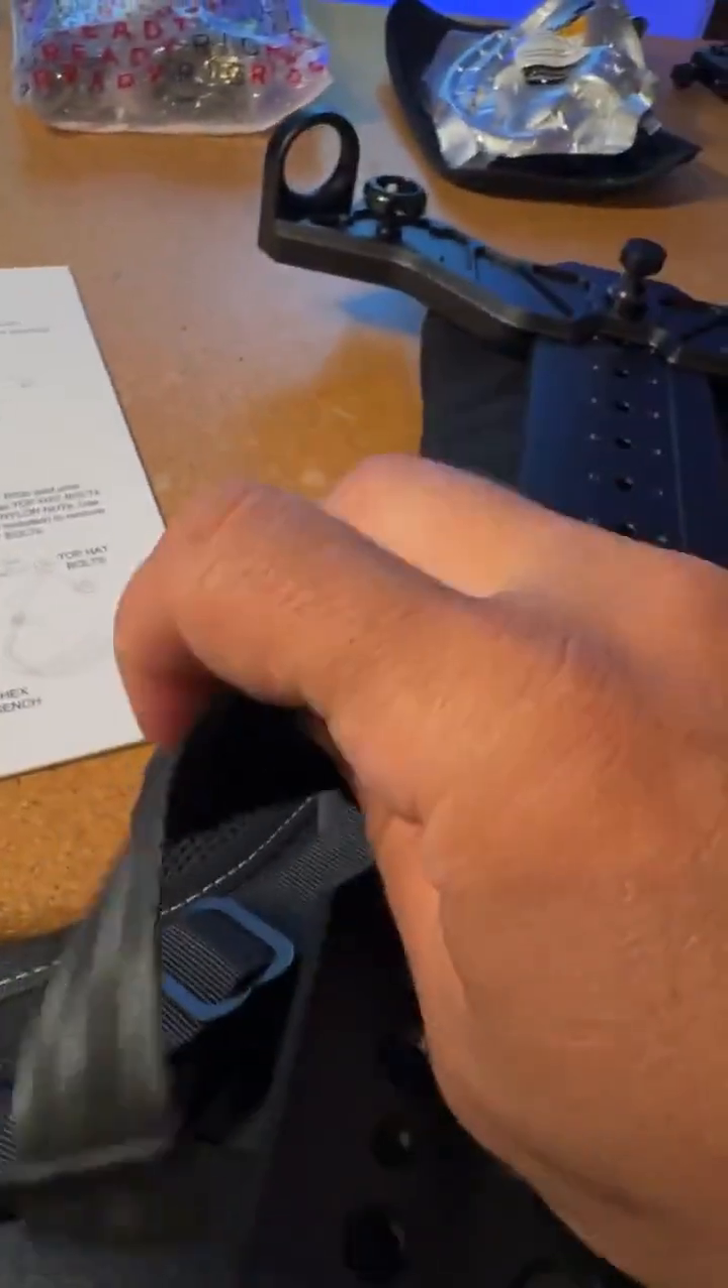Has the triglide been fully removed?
No.